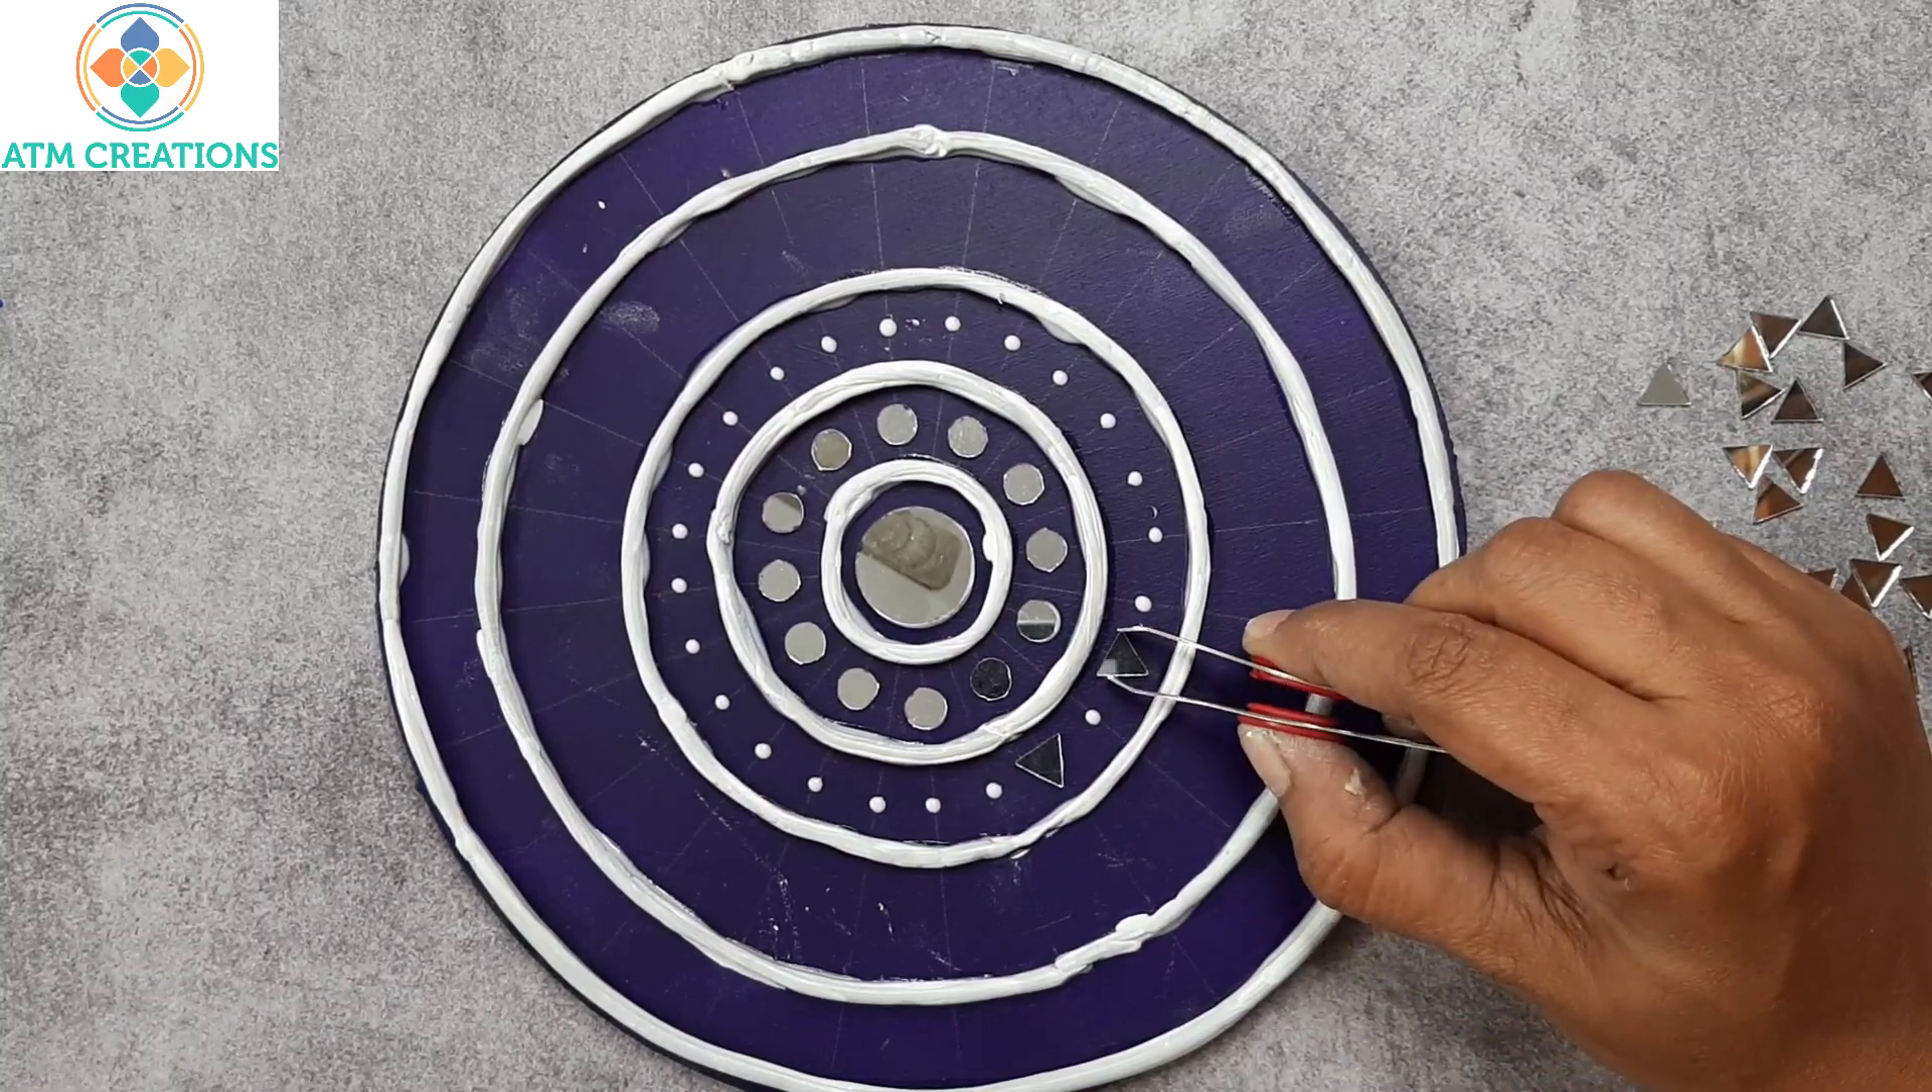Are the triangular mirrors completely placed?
No.